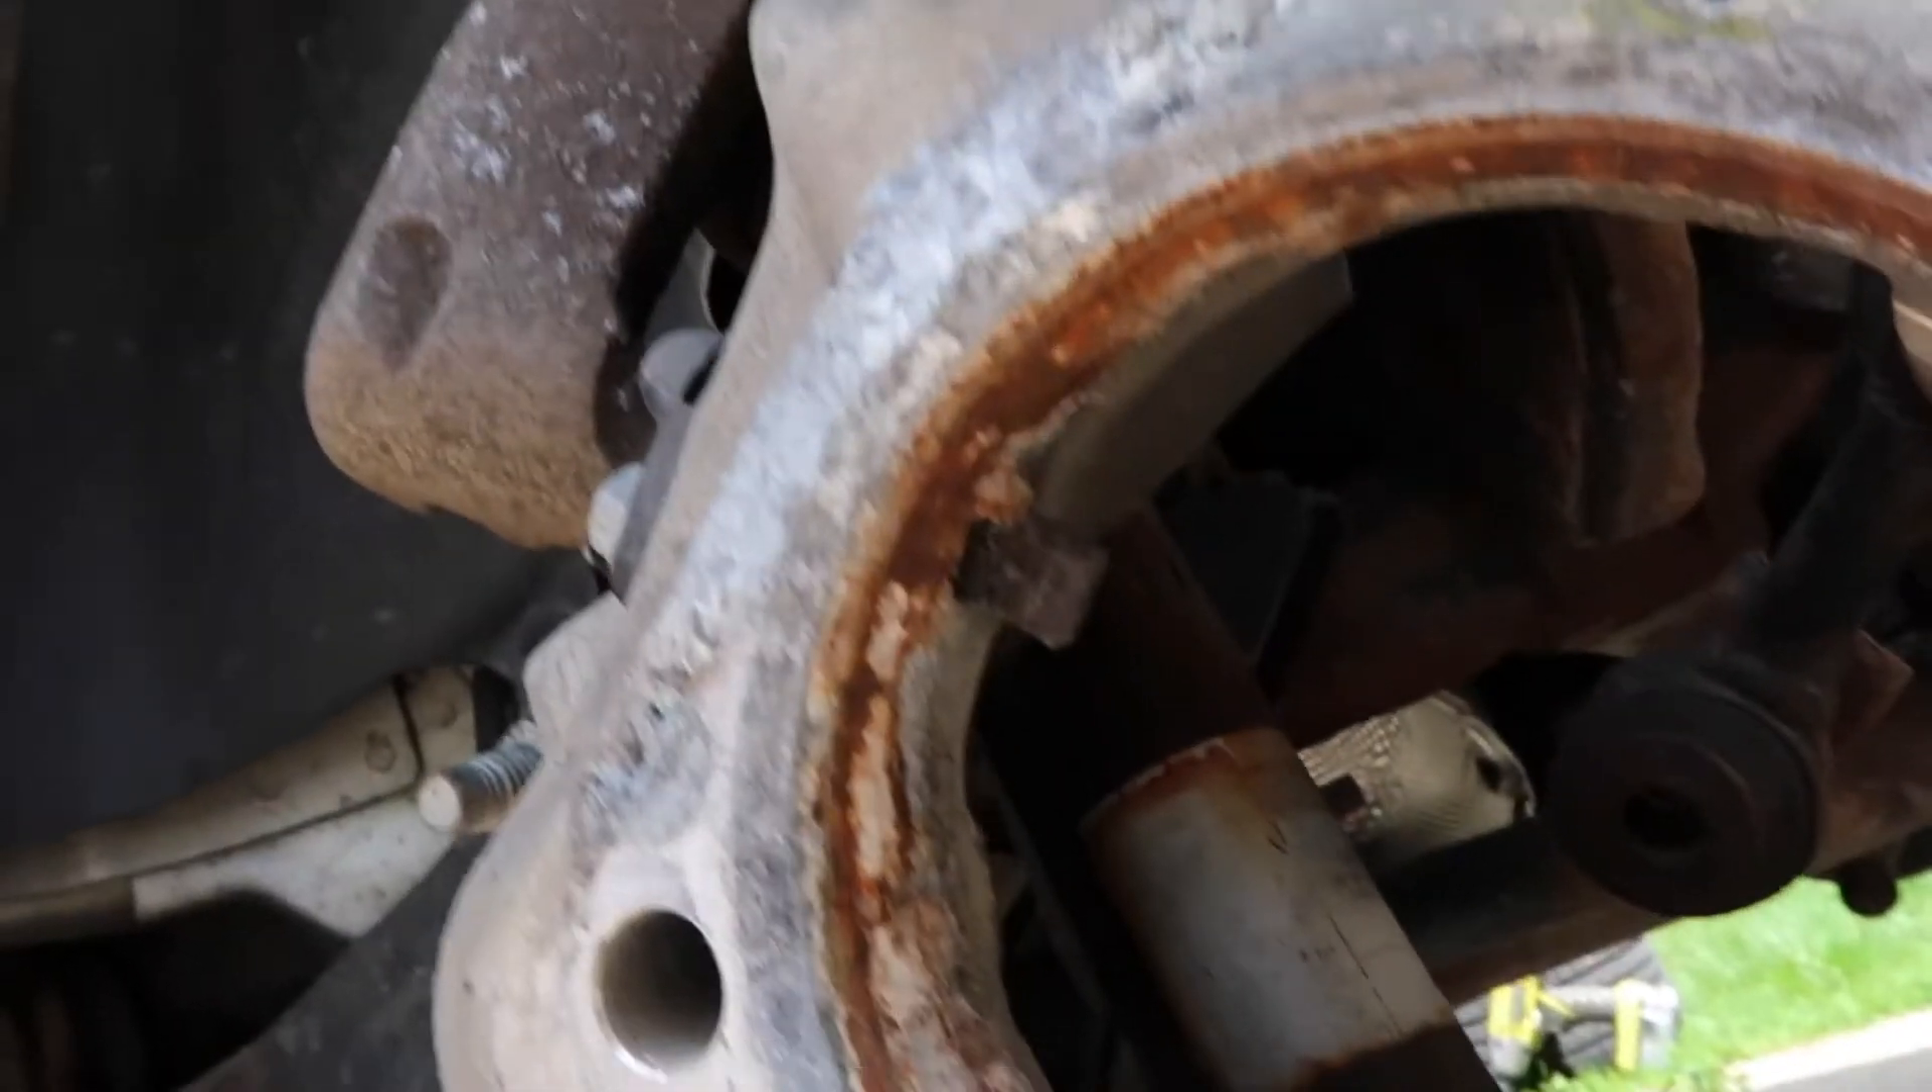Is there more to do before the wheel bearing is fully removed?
No.